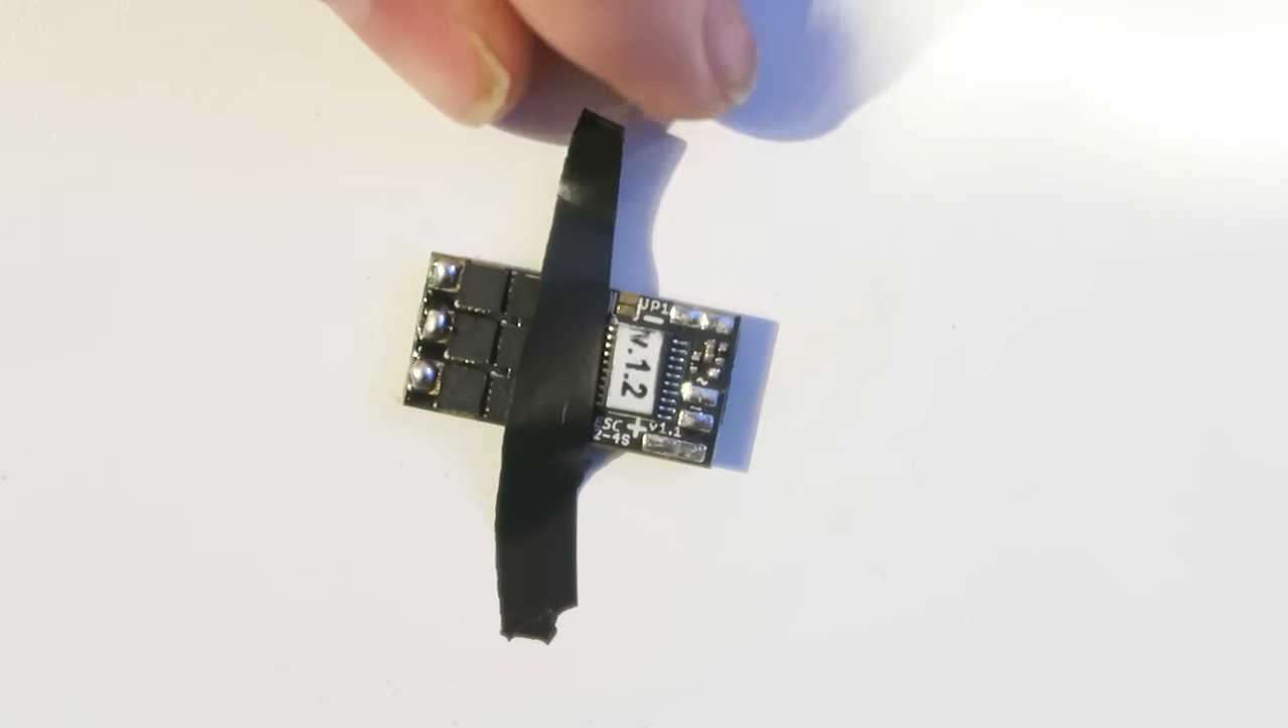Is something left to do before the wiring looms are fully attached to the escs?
Yes.